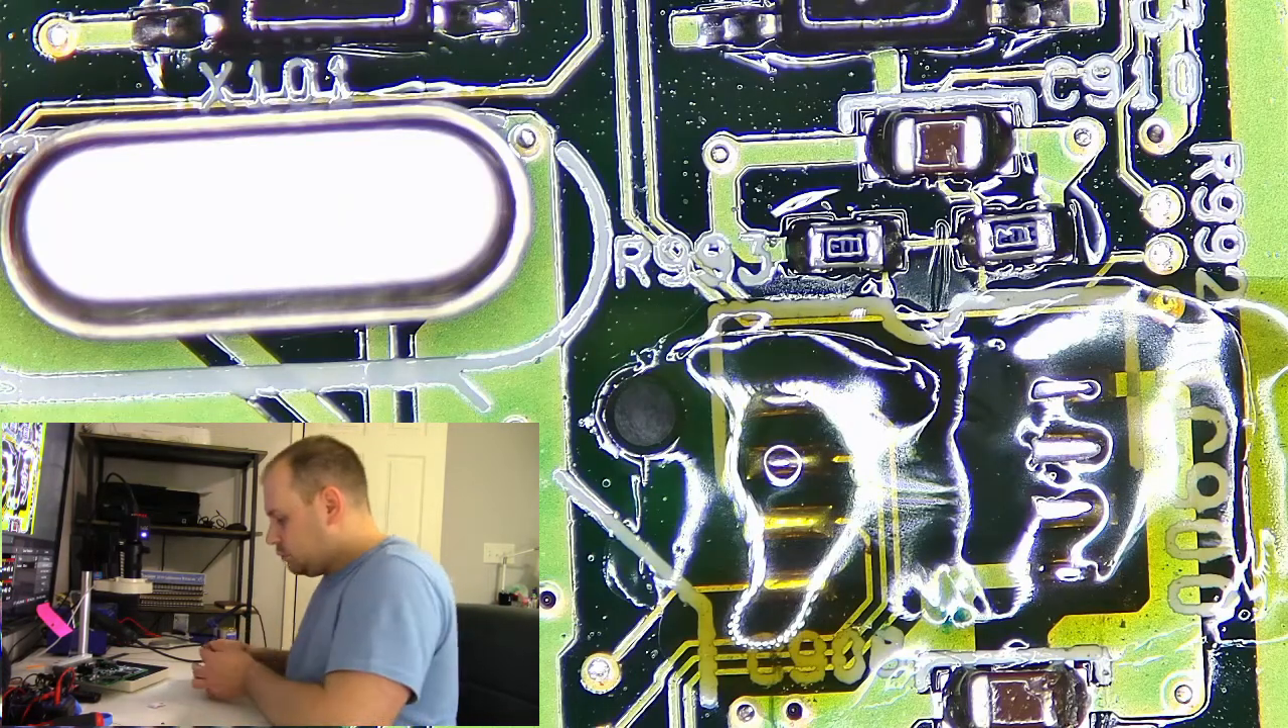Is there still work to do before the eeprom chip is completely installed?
Yes.